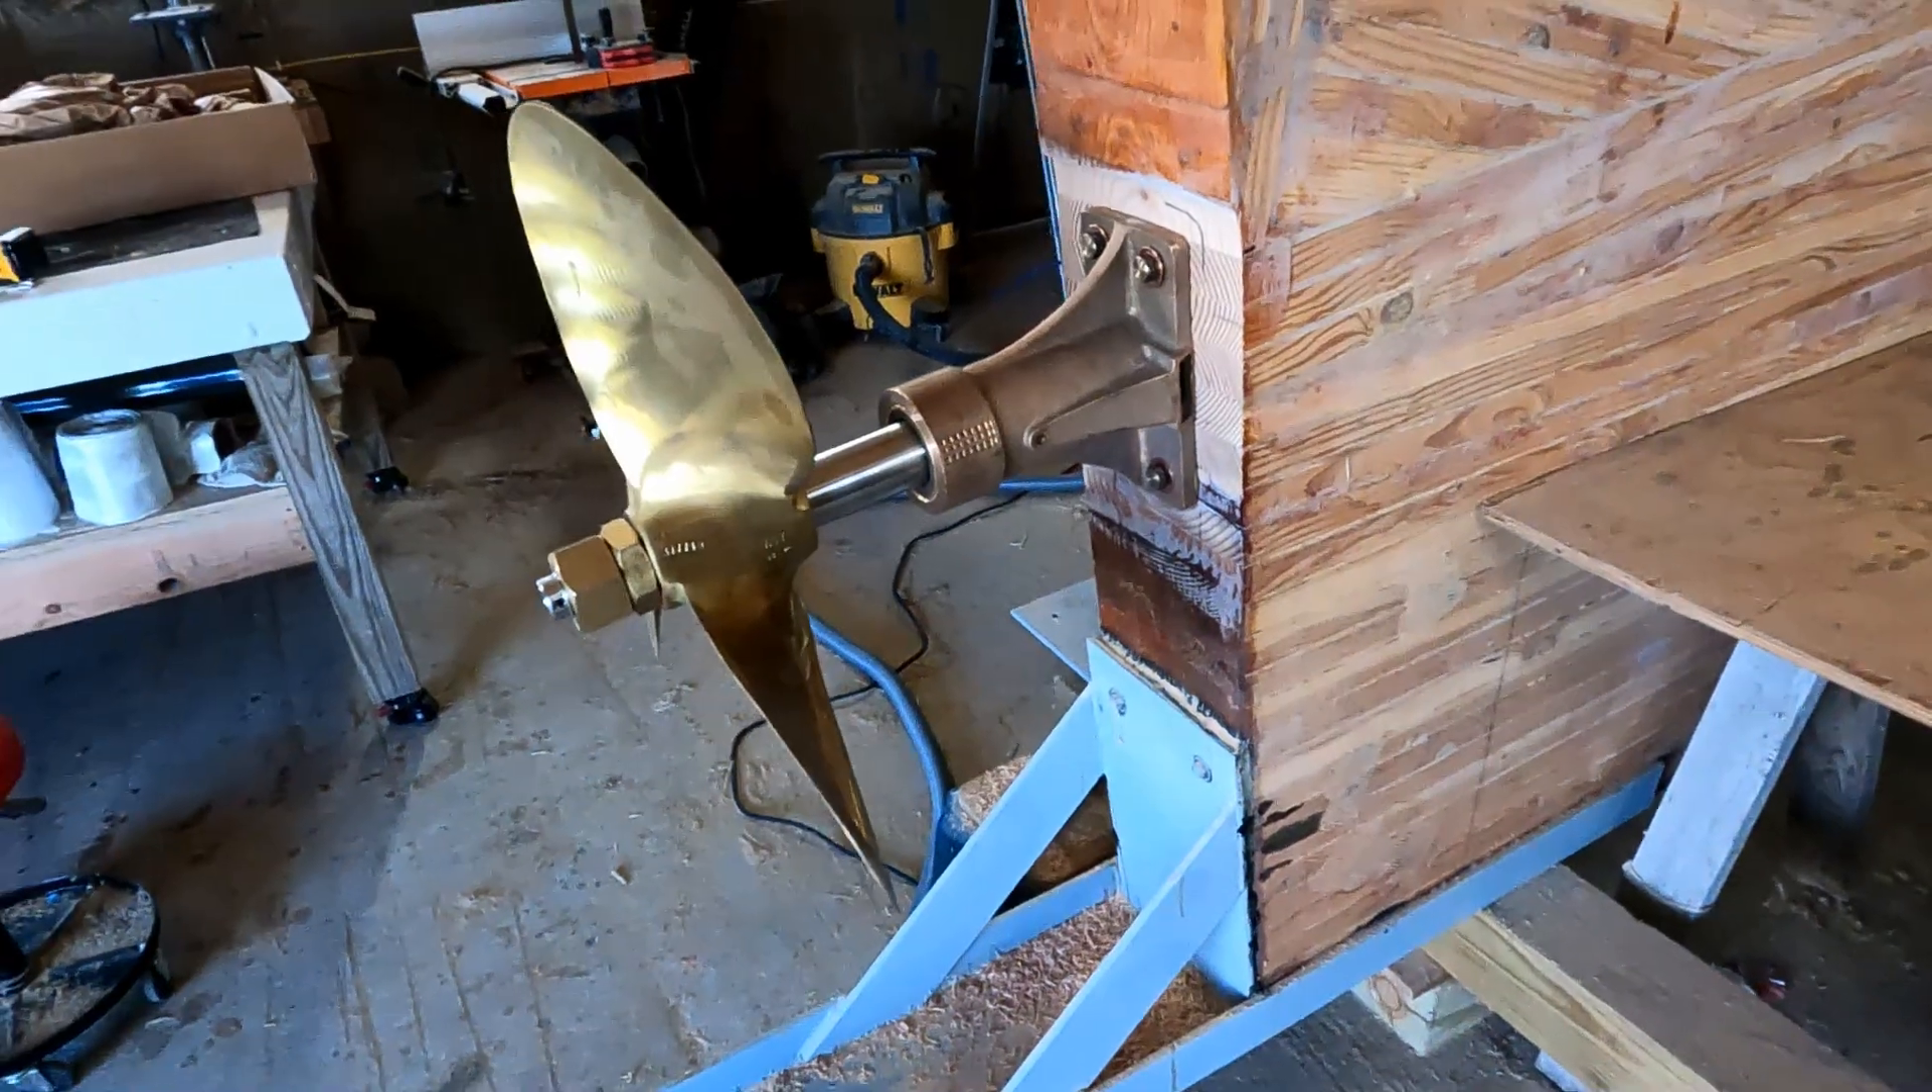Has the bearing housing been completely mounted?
Yes.